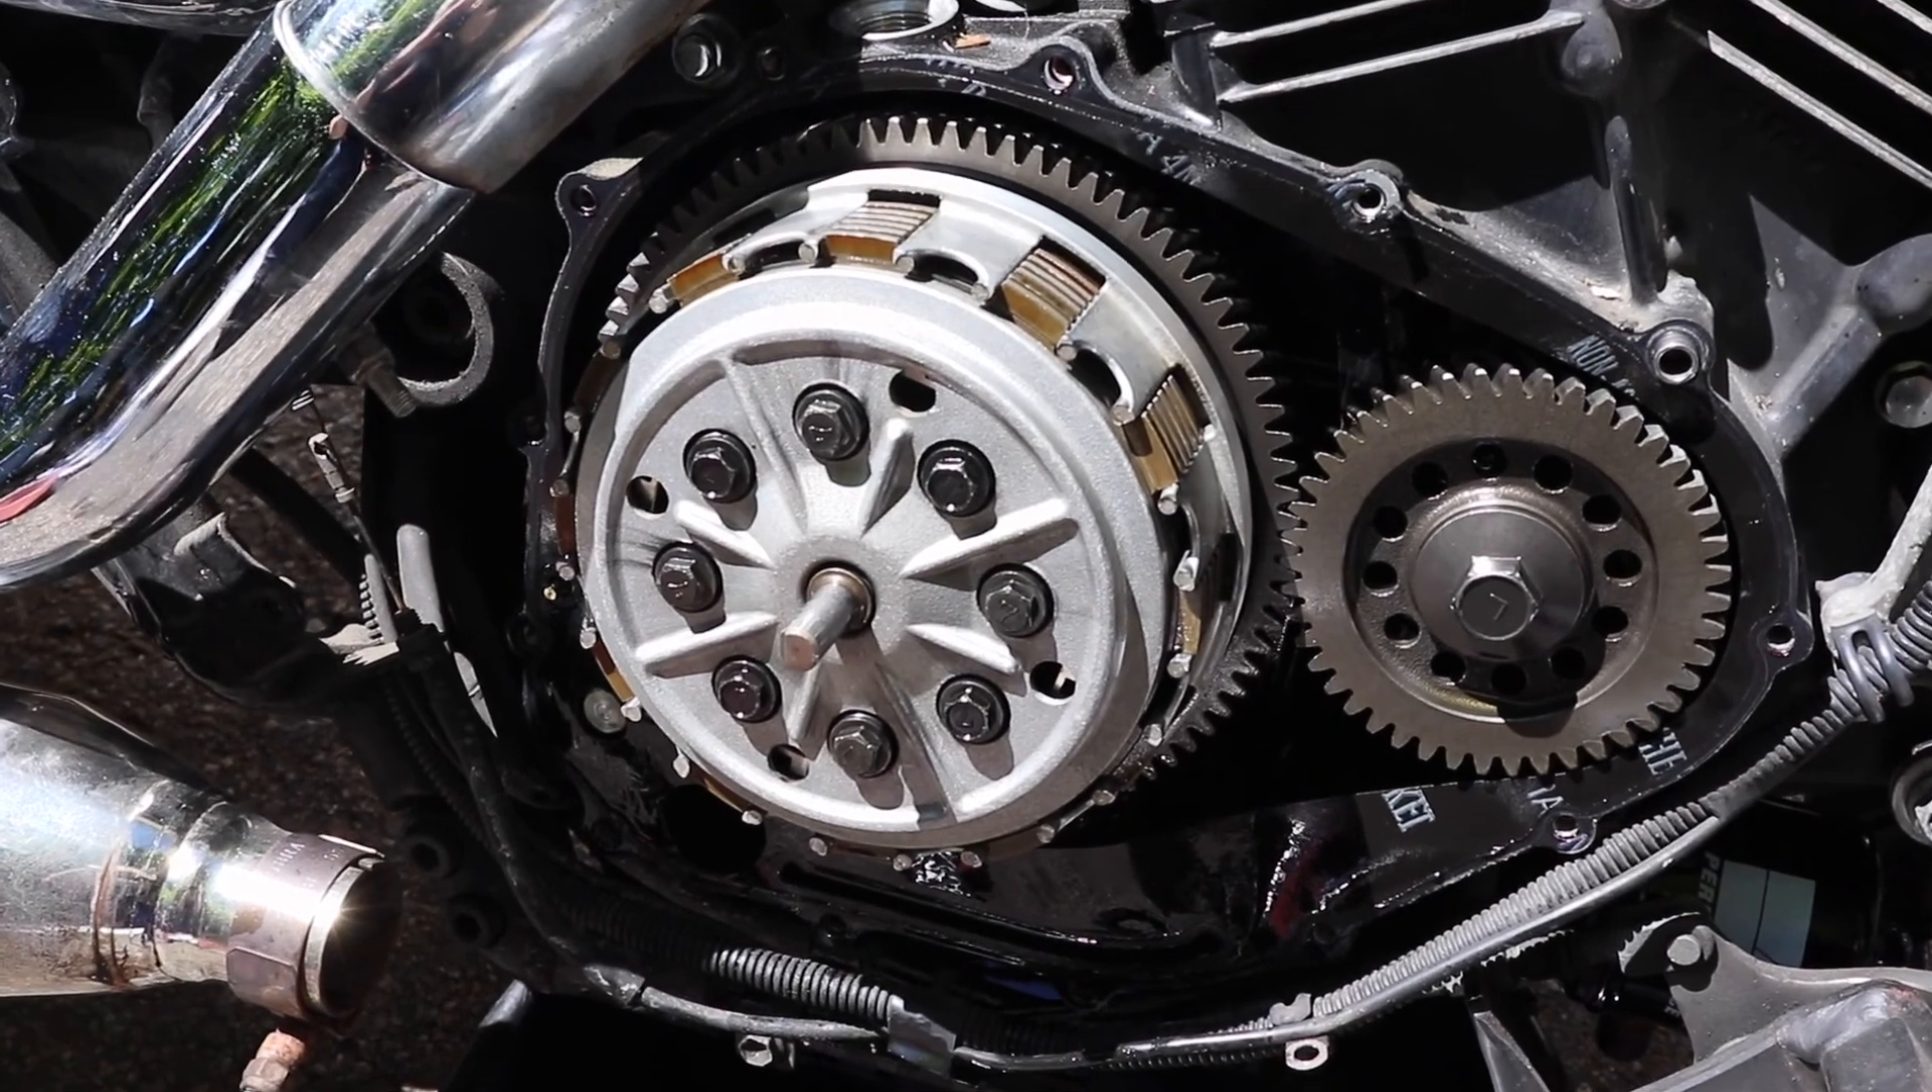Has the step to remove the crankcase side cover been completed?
Yes.